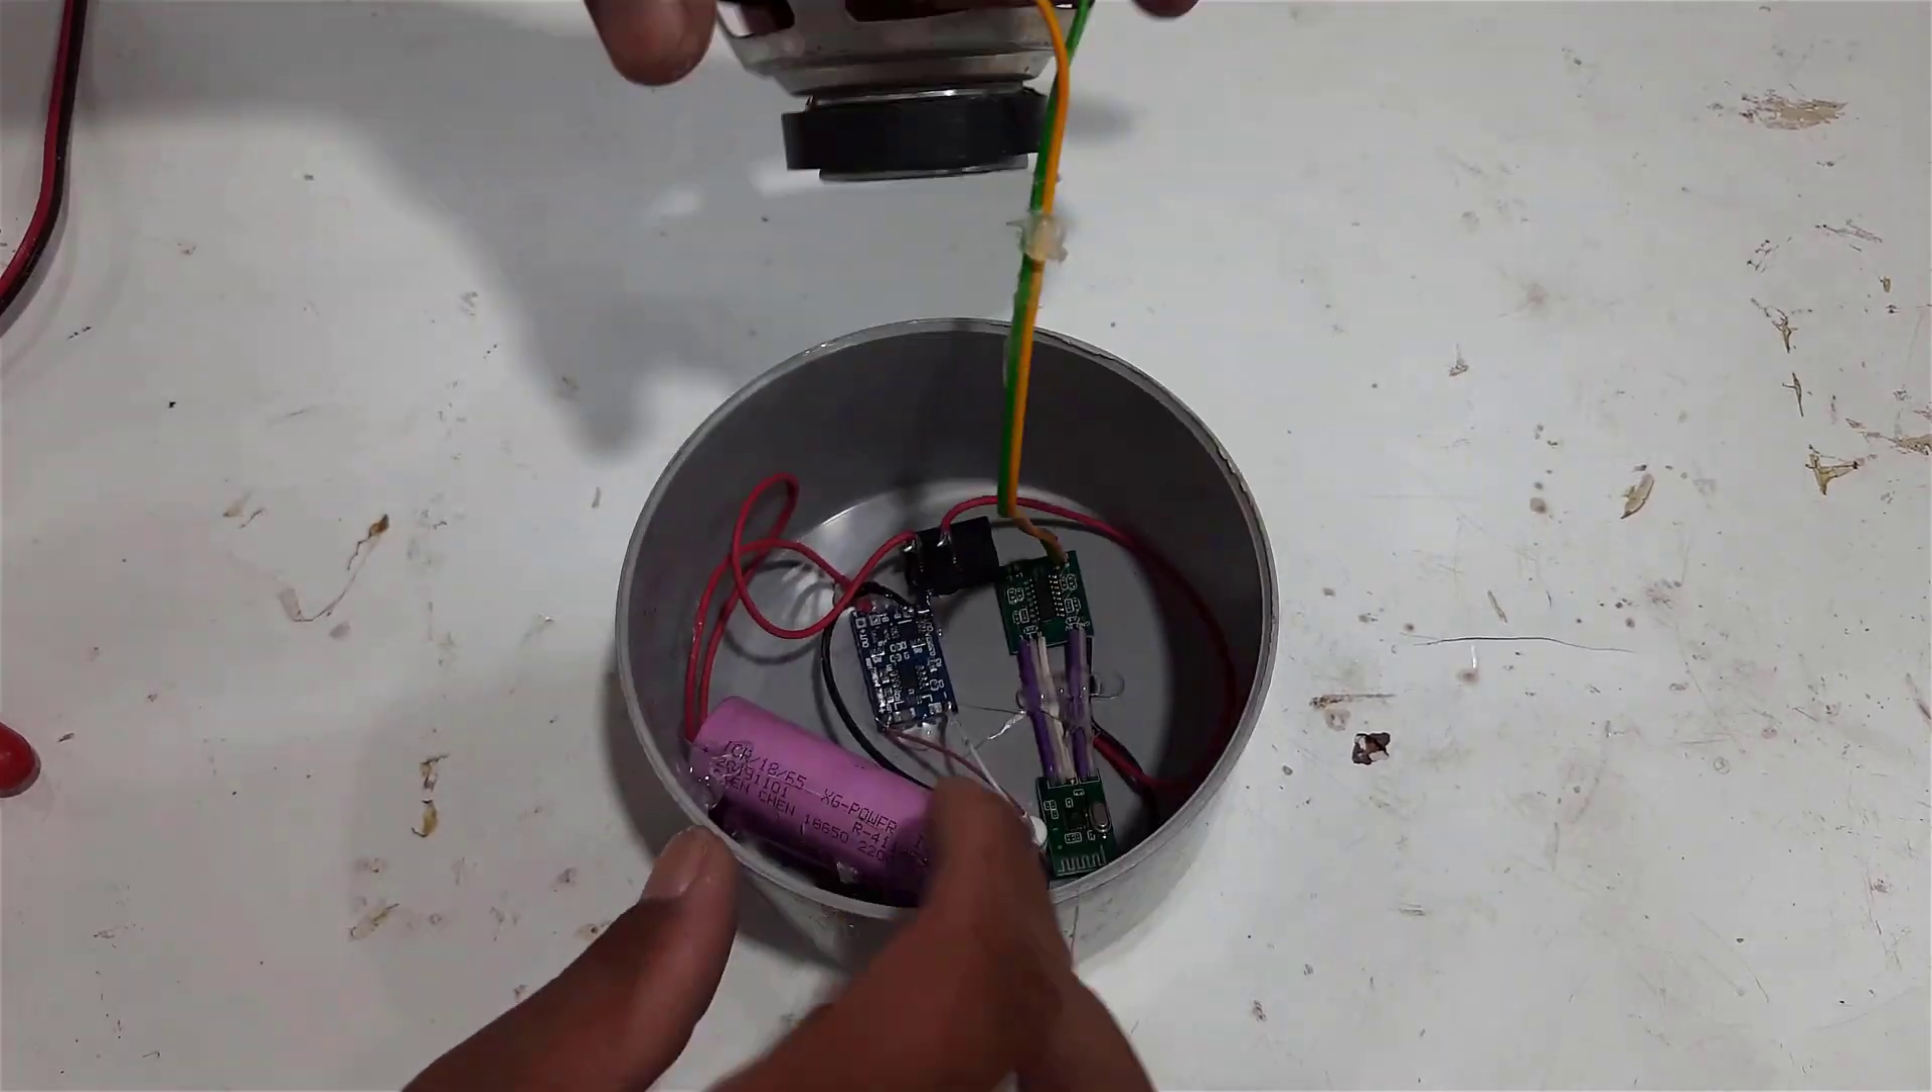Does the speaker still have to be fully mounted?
Yes.